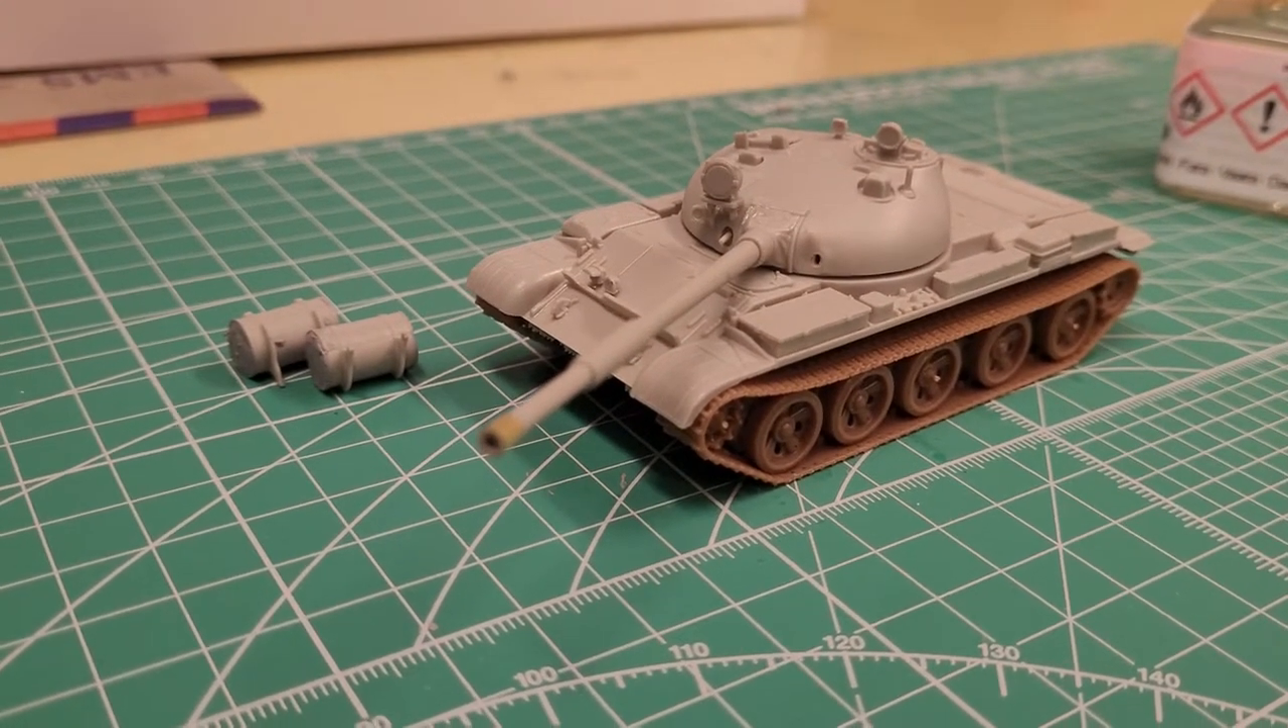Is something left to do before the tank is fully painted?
Yes.